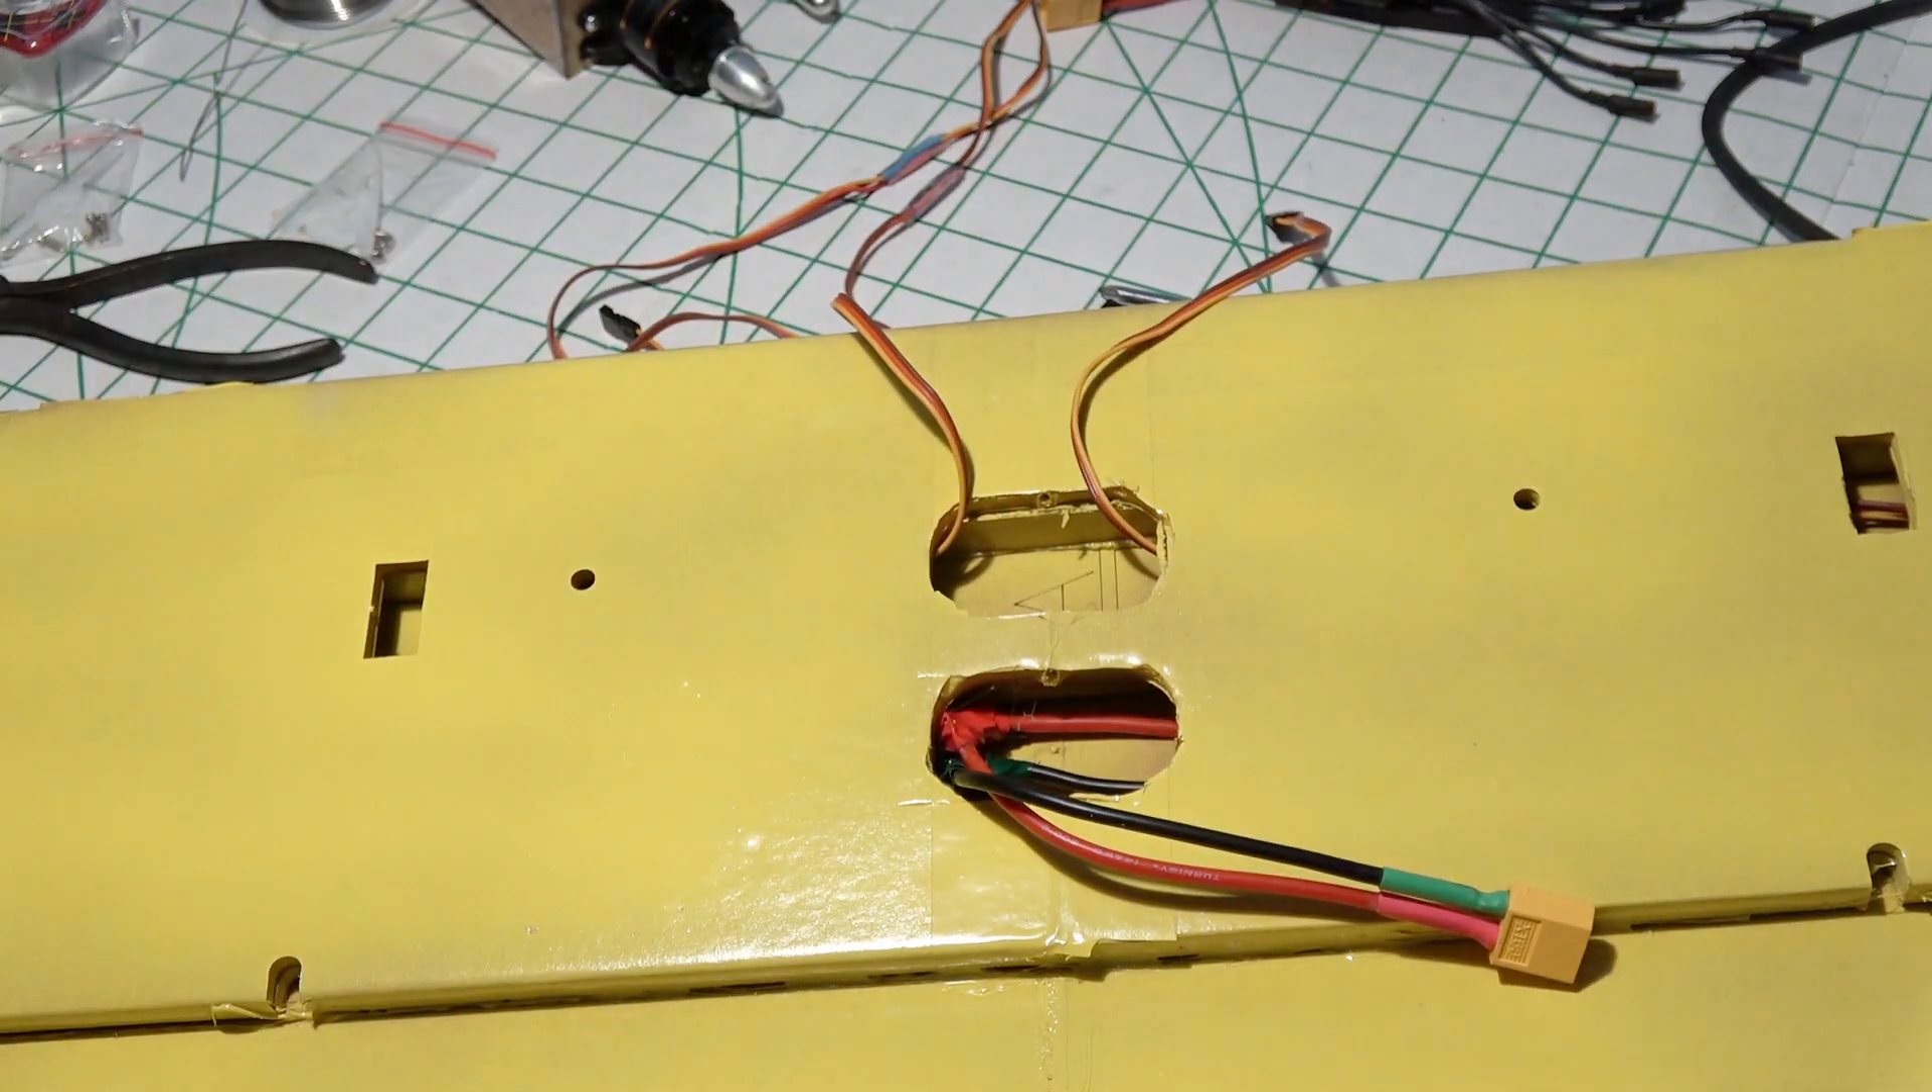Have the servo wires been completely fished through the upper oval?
Yes.